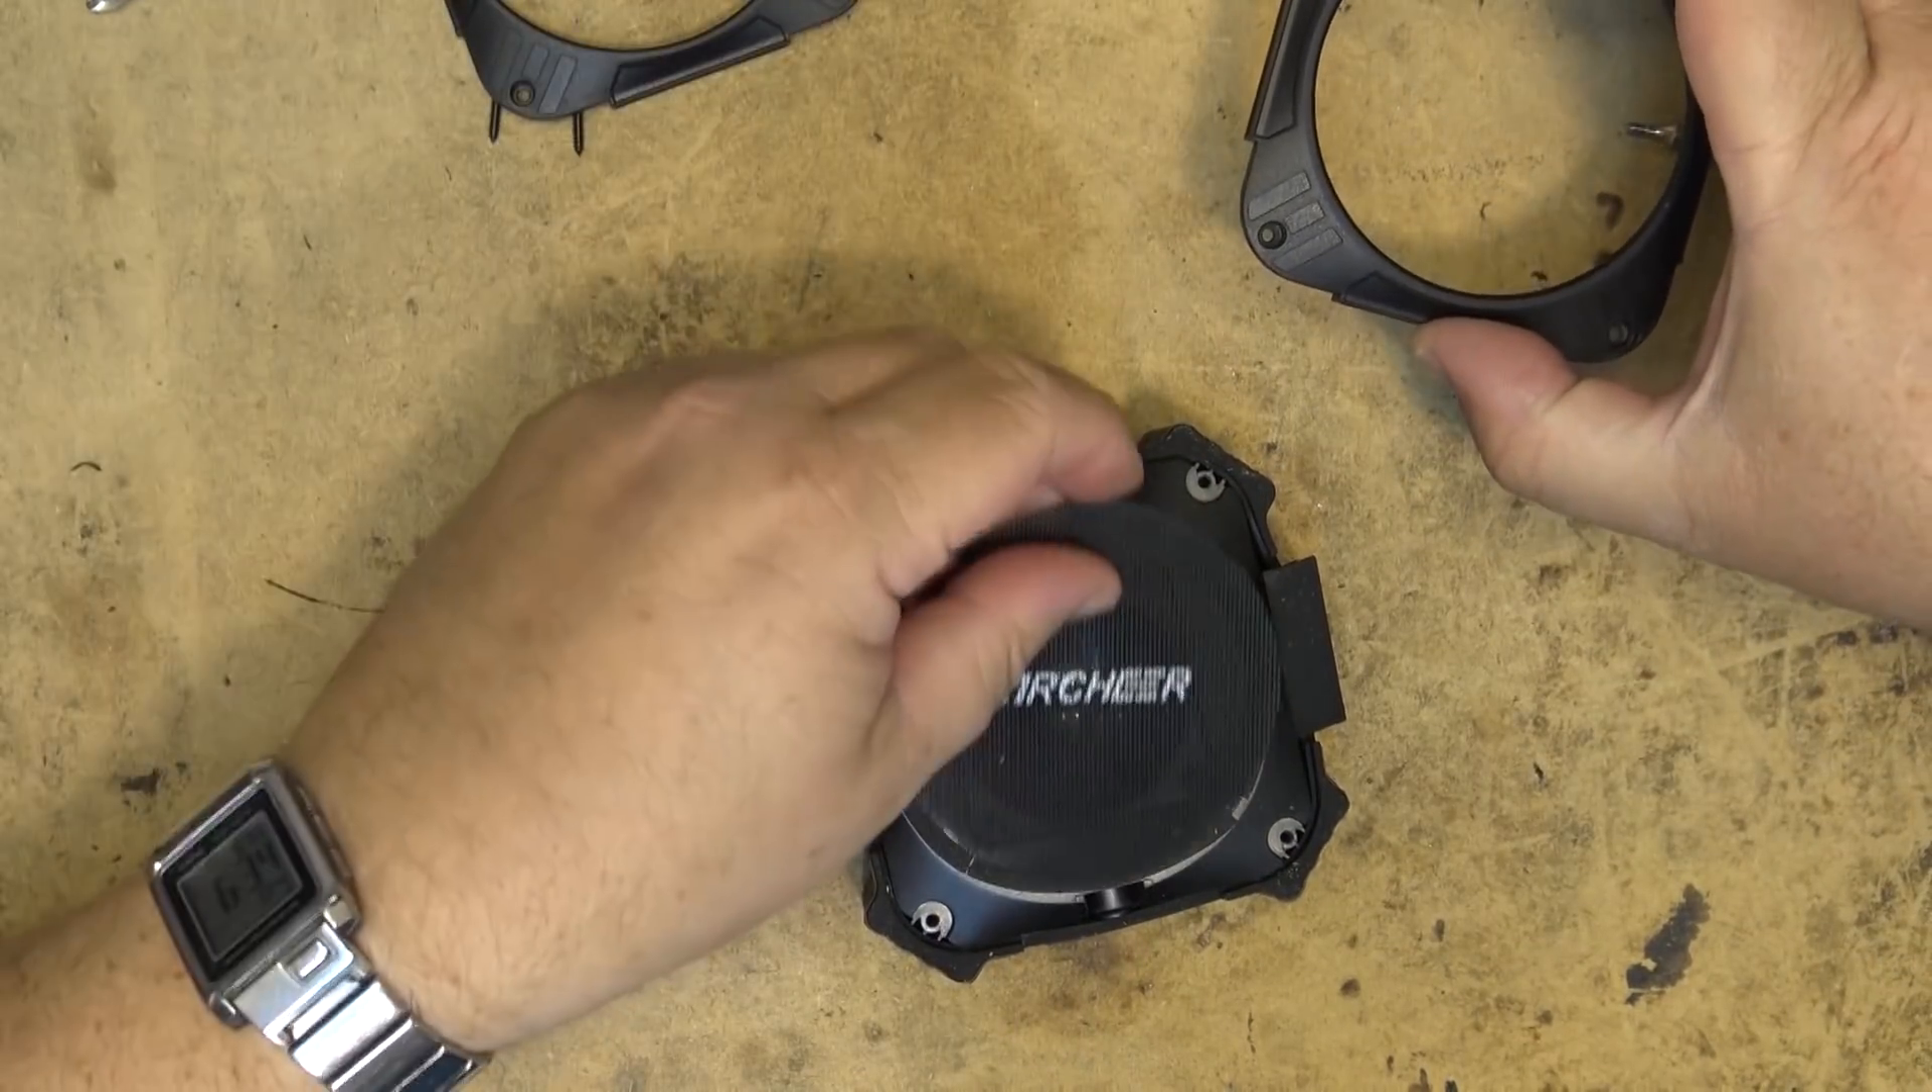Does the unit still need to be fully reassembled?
Yes.